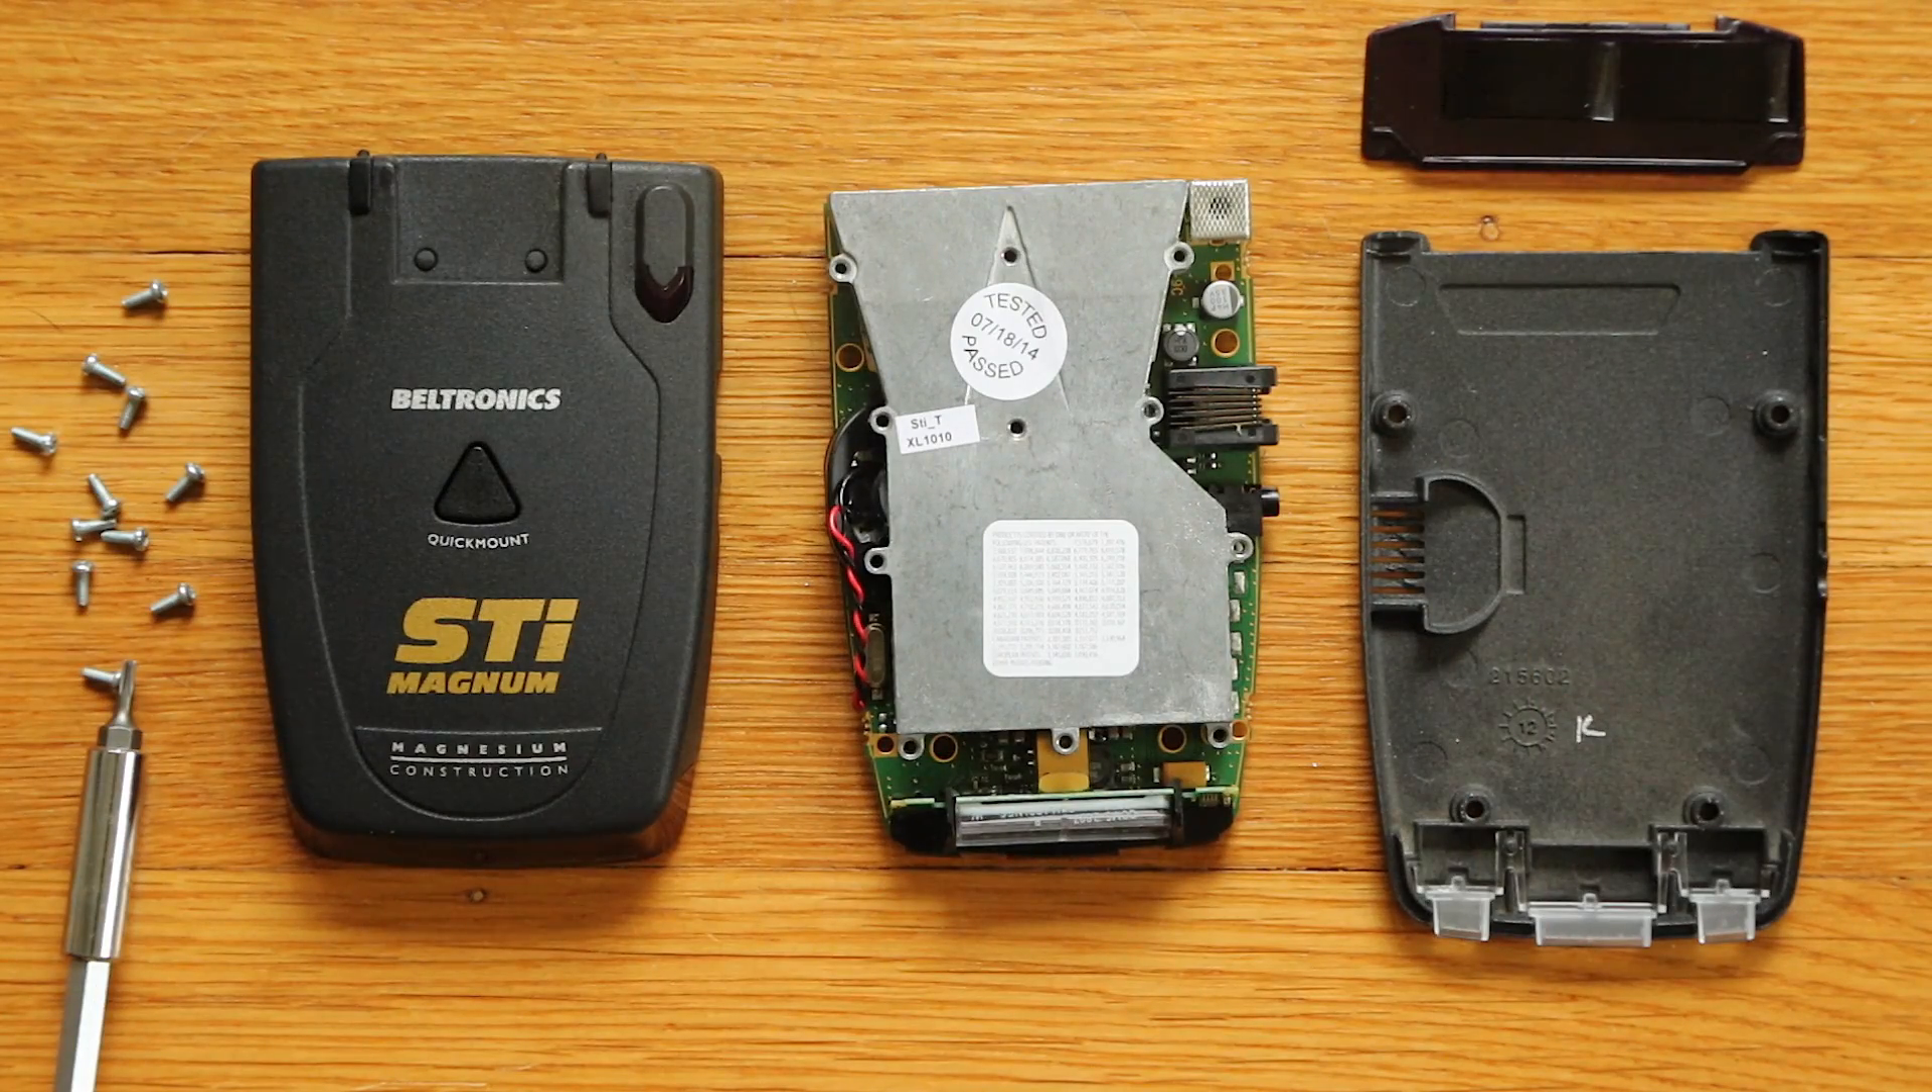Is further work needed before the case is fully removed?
No.